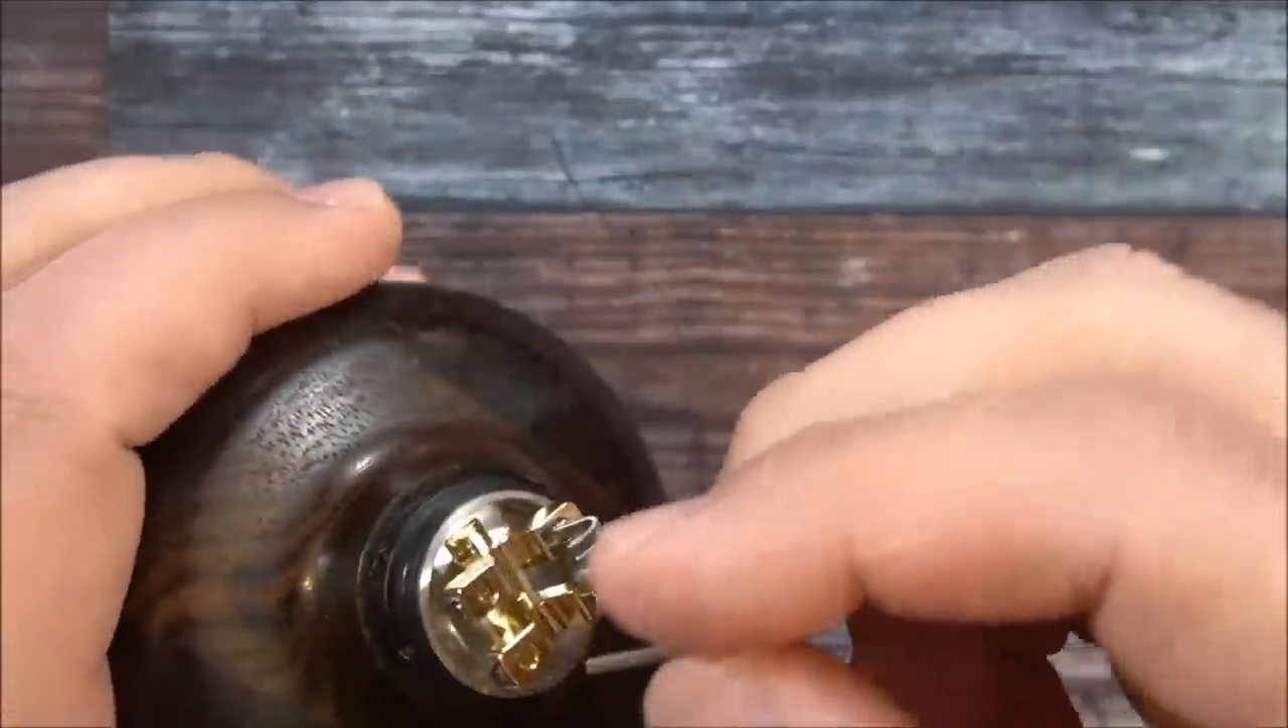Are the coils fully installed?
No.